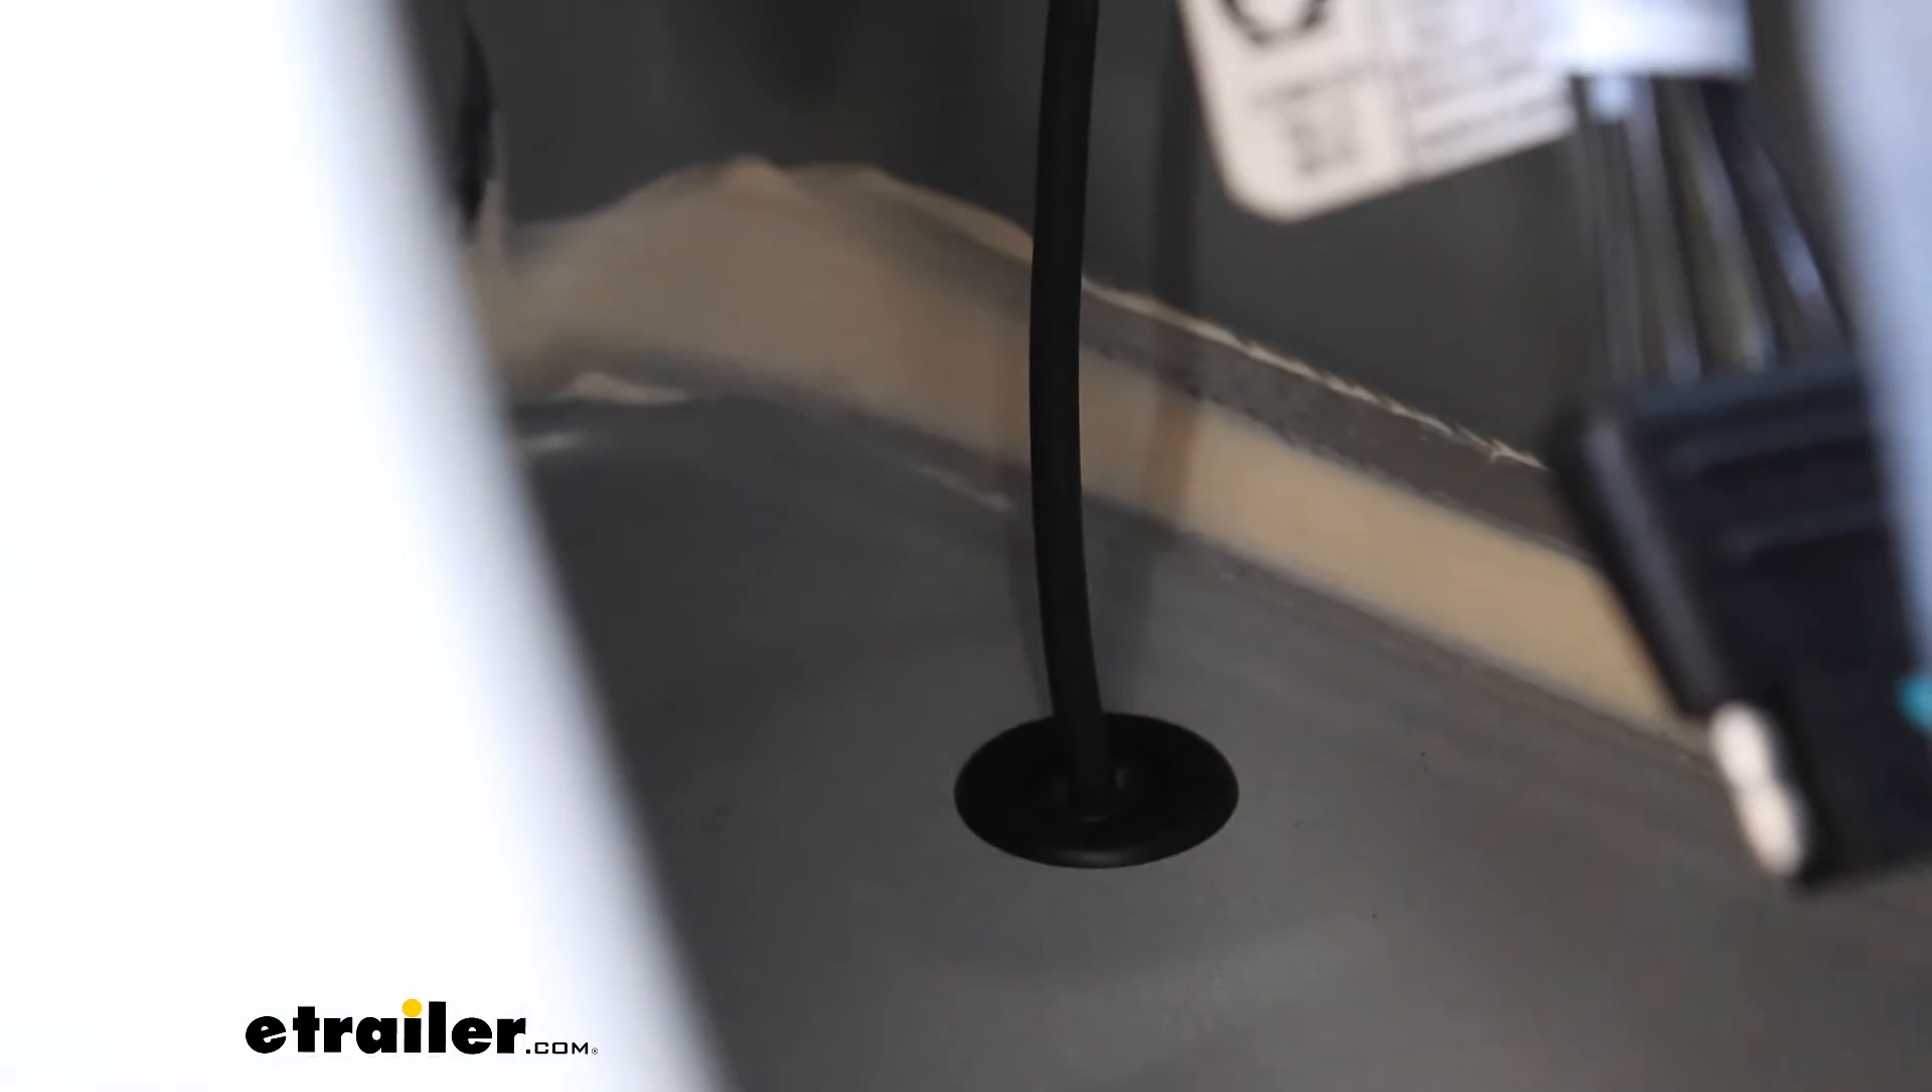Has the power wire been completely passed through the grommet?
Yes.